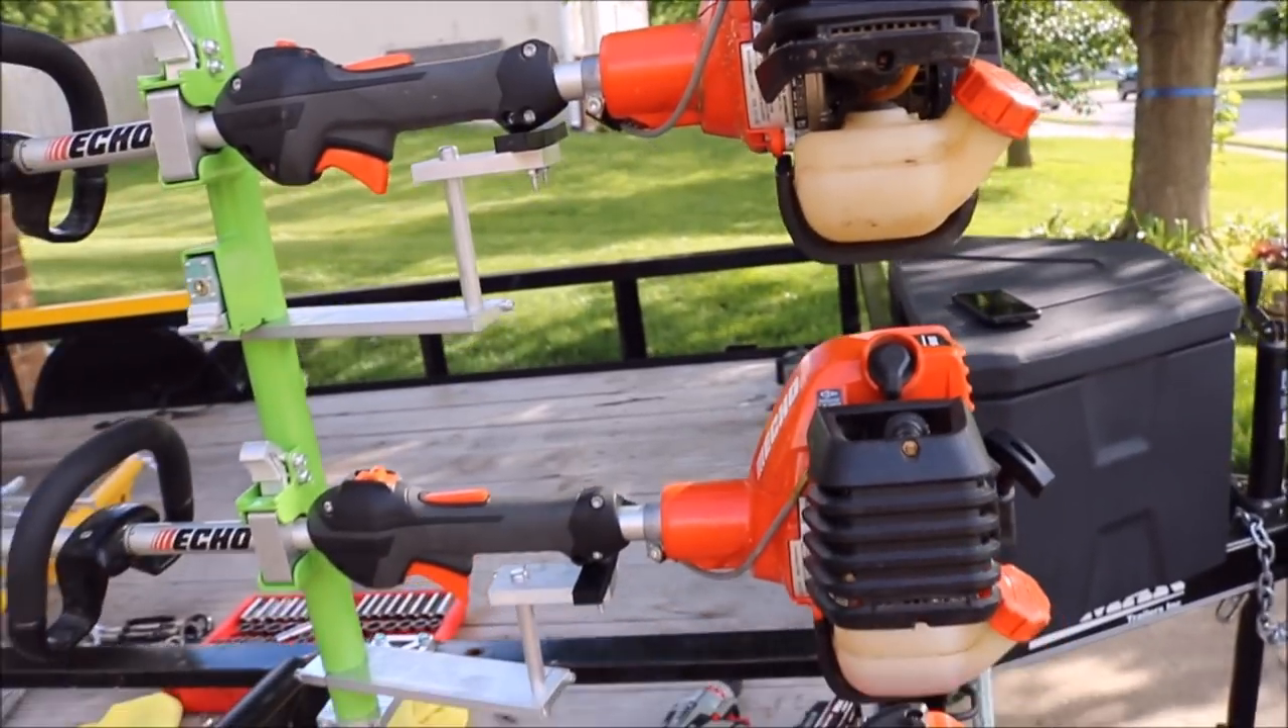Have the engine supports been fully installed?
Yes.